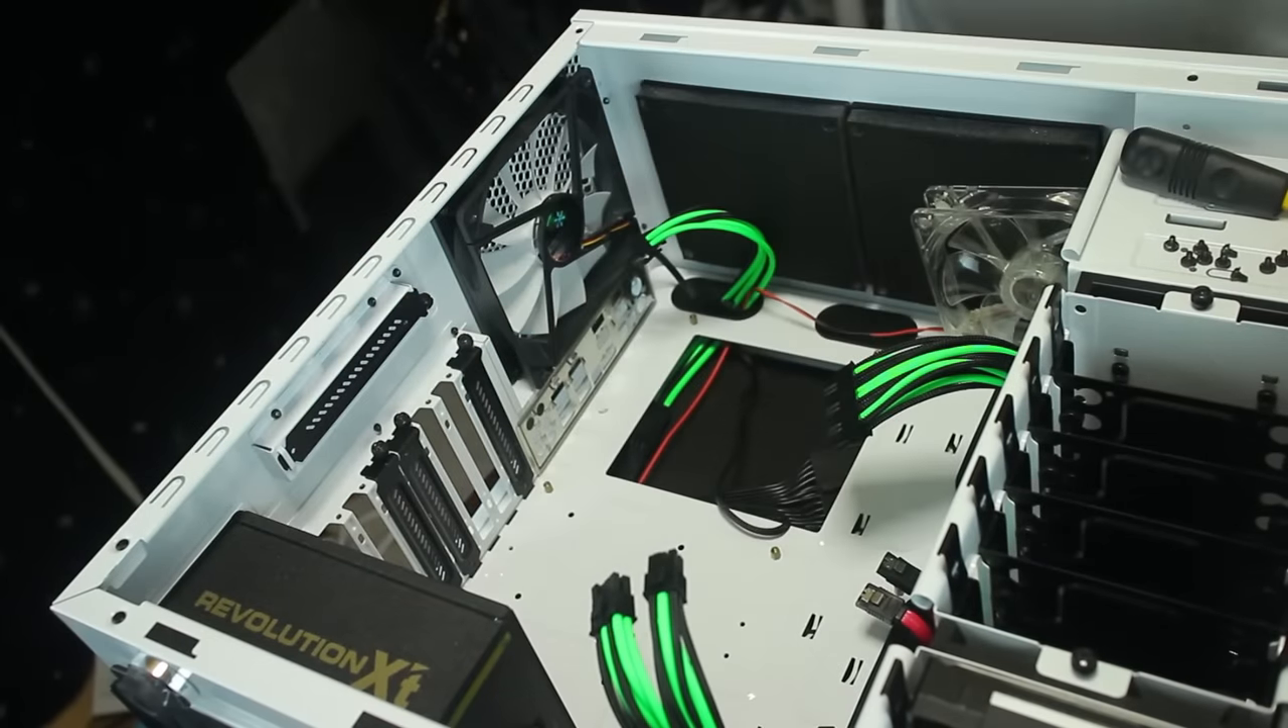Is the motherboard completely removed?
Yes.